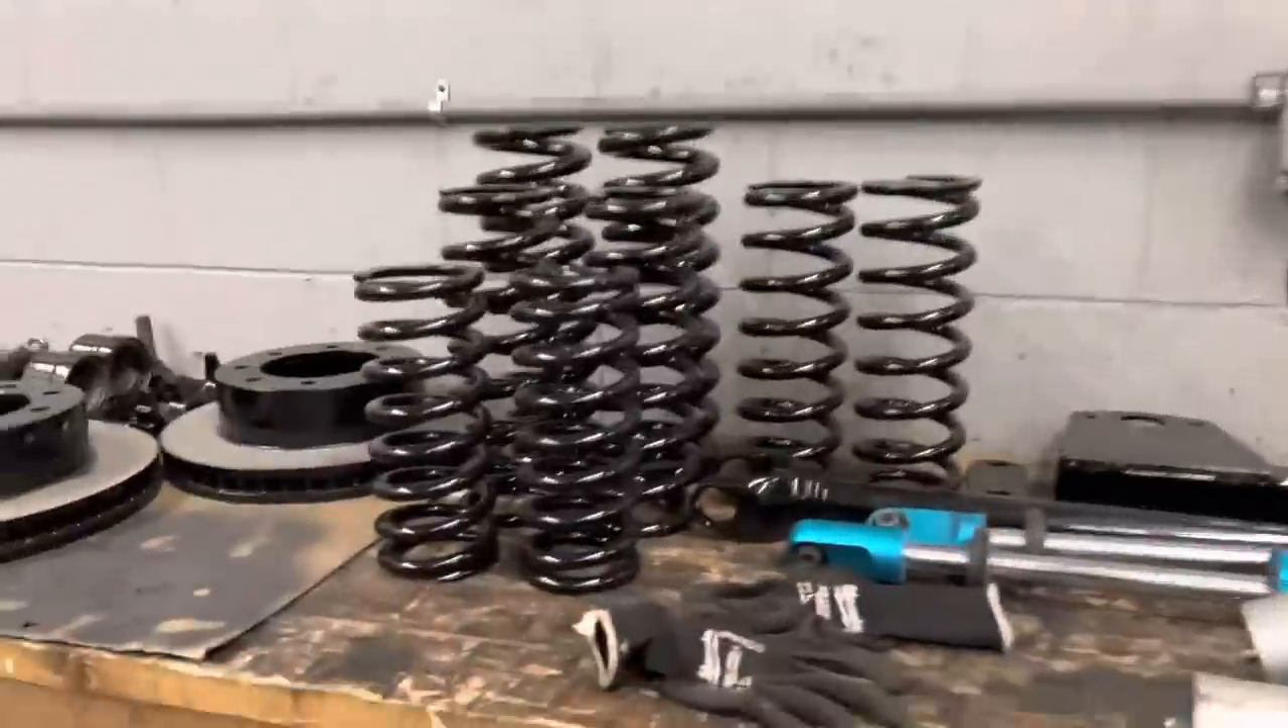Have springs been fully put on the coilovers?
No.